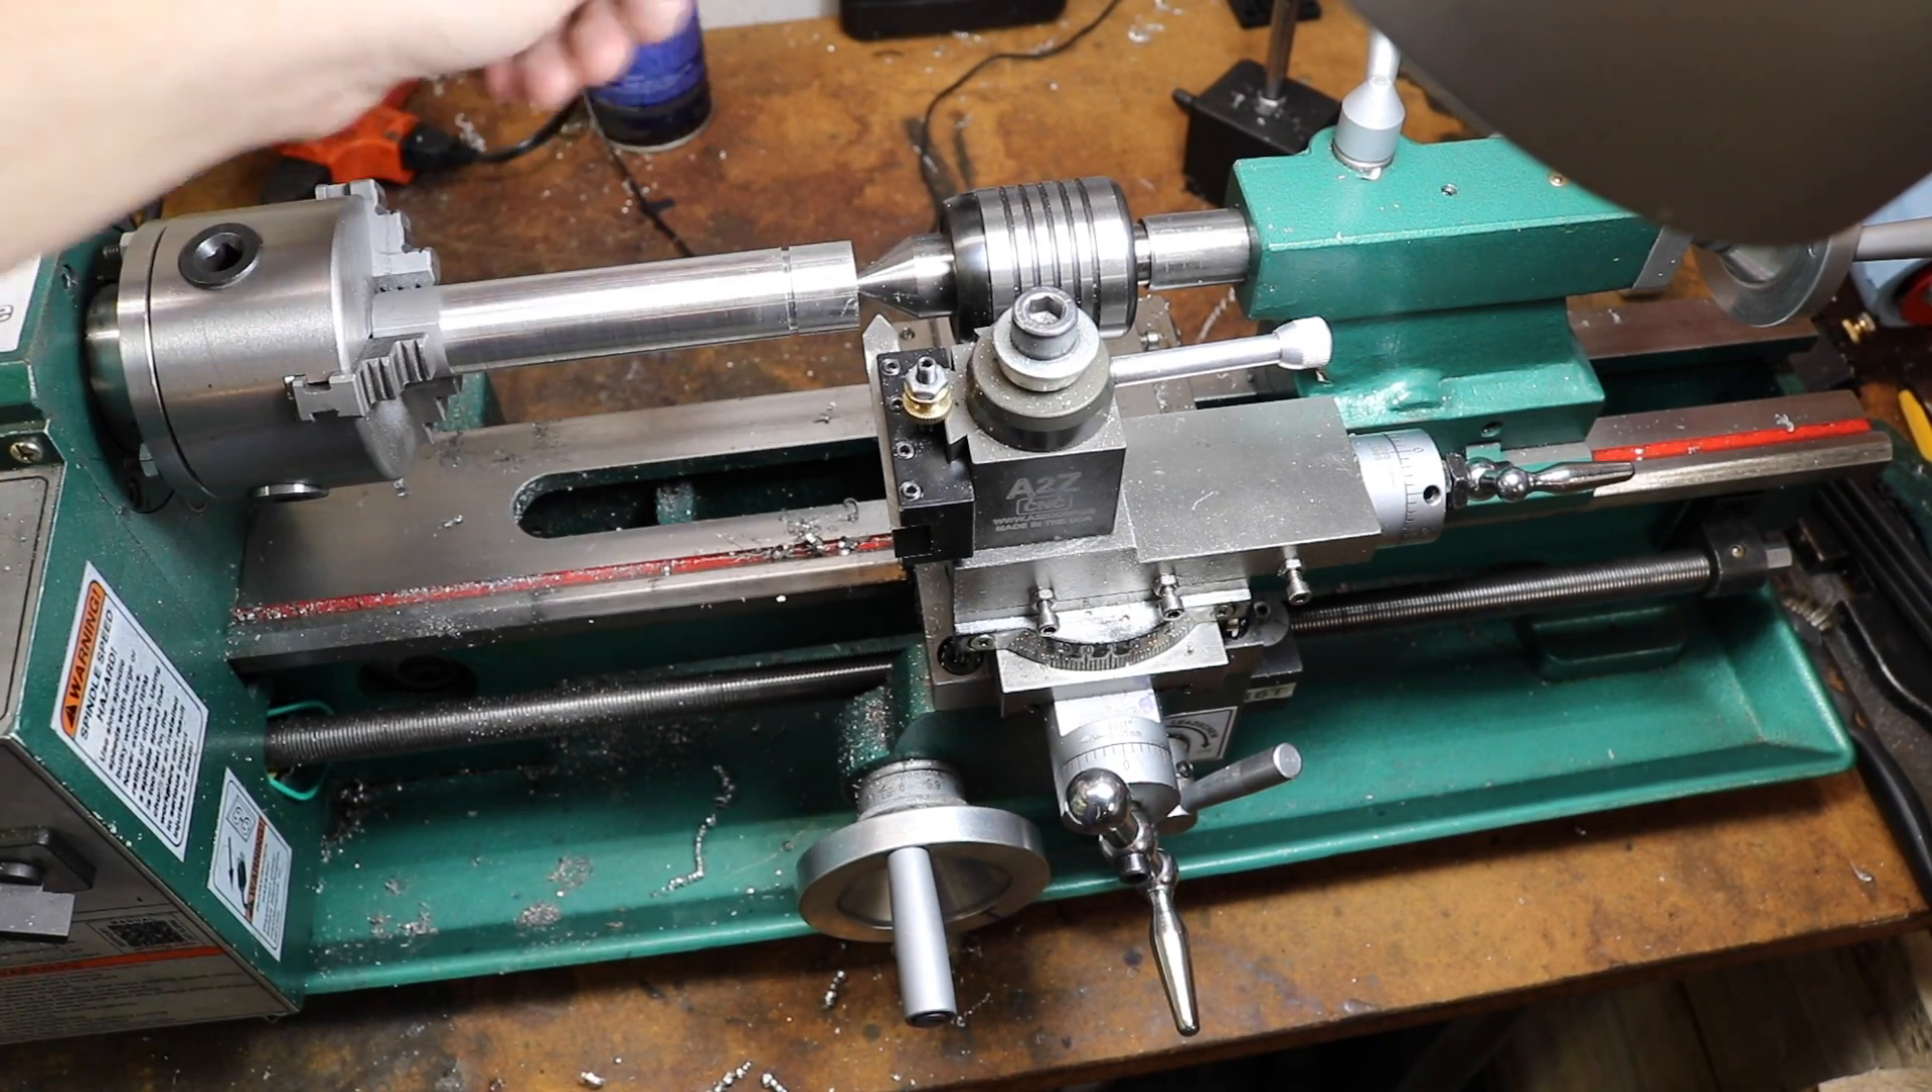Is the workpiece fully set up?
Yes.